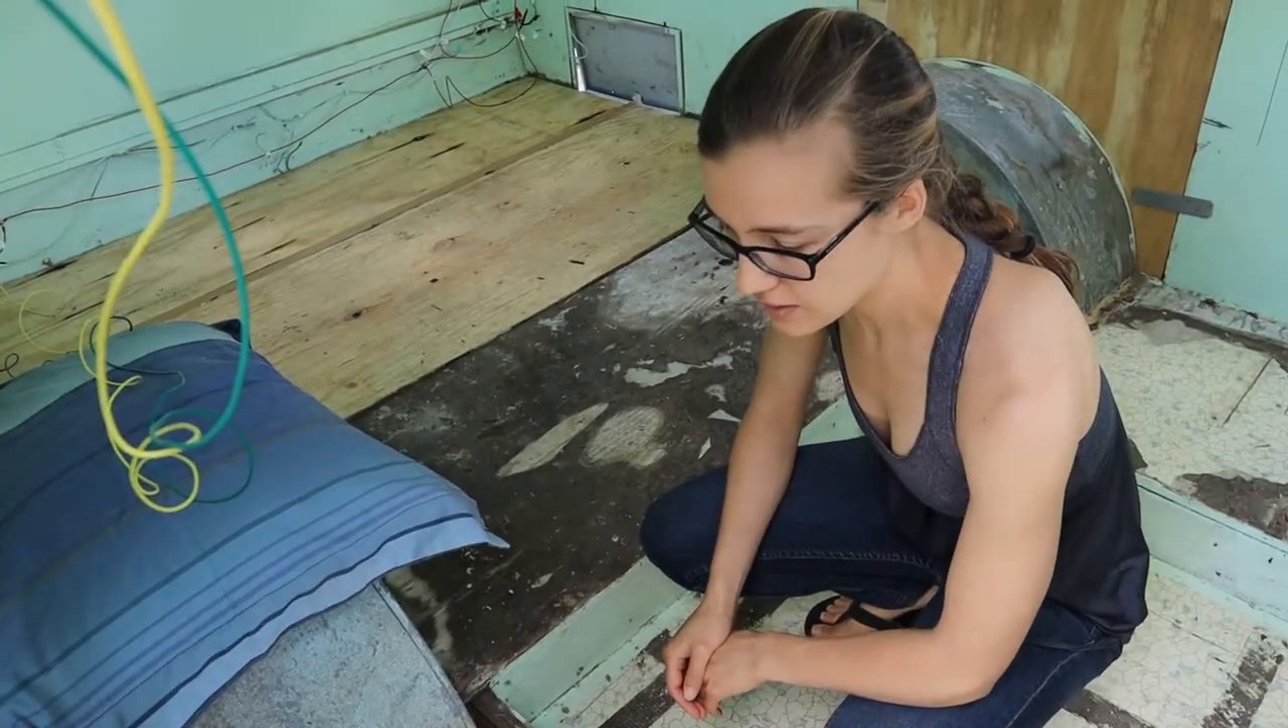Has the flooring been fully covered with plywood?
No.